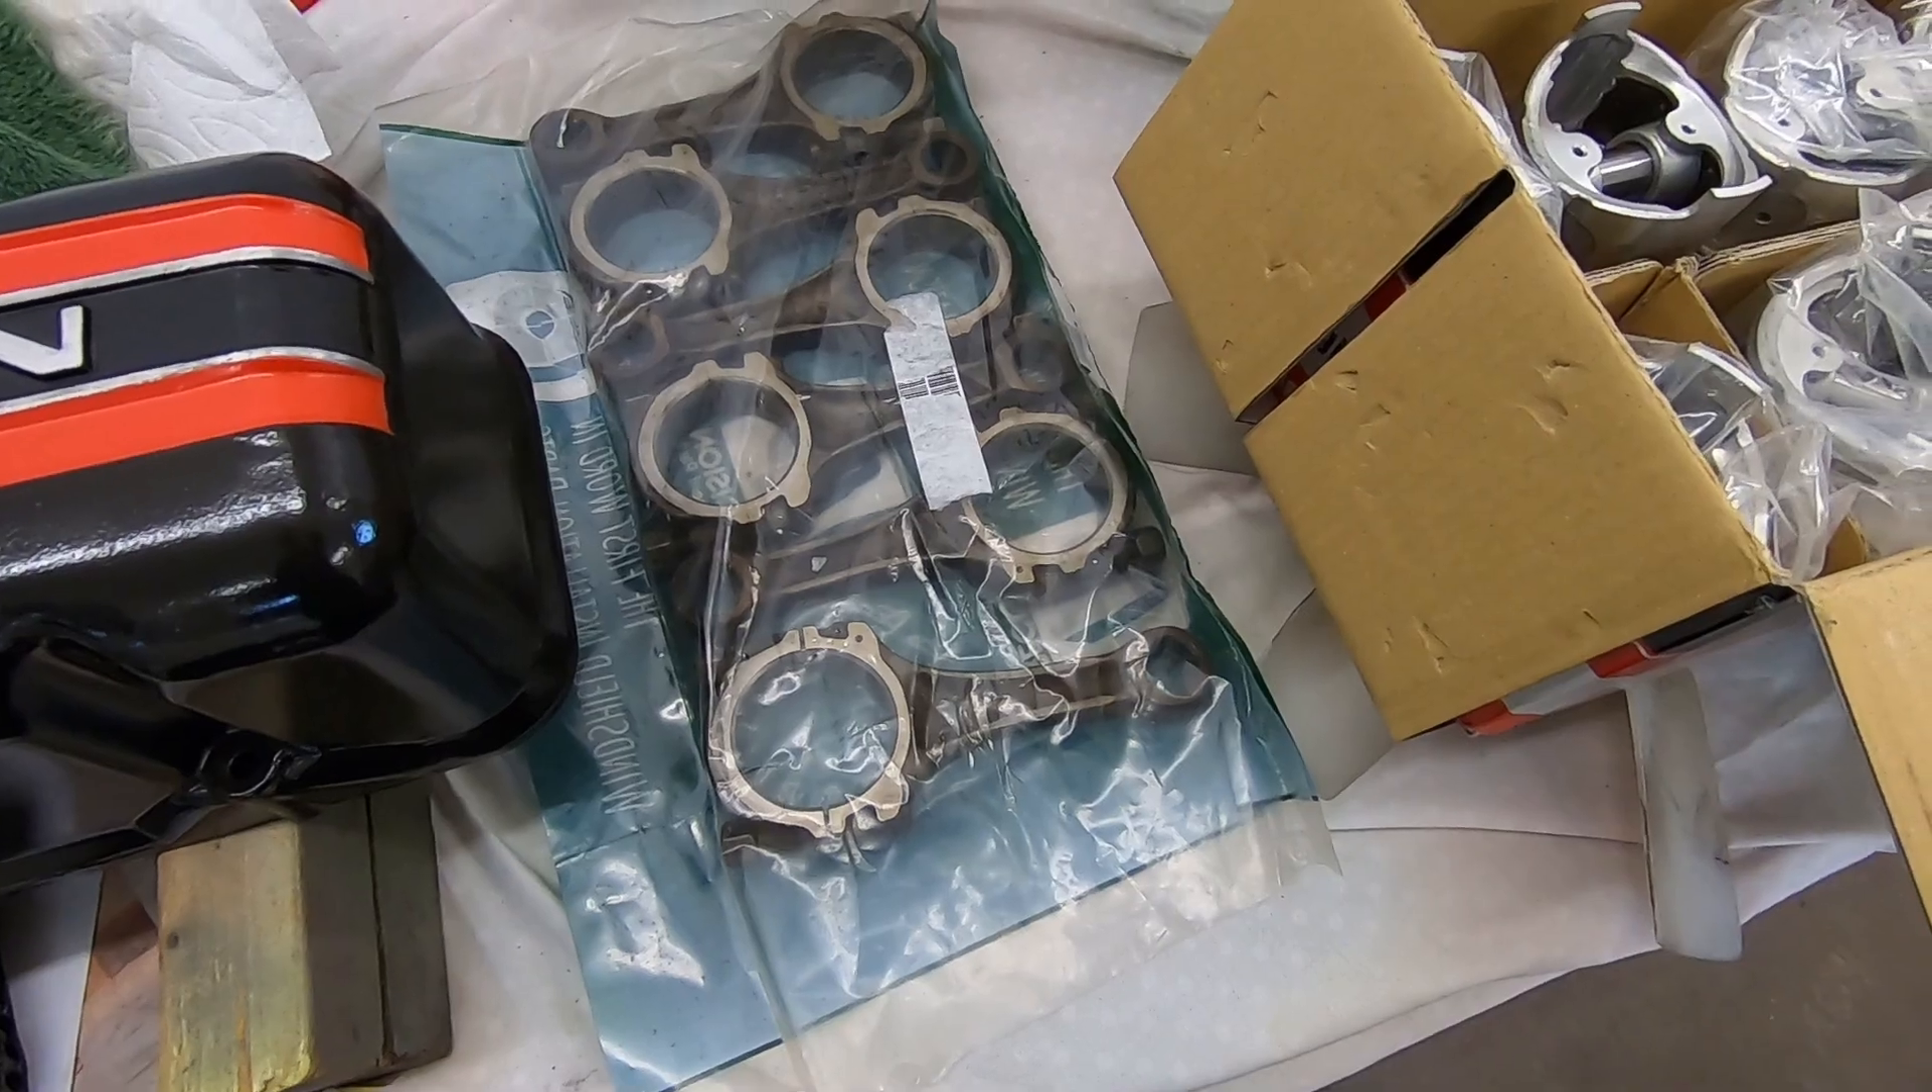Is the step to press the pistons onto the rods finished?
No.